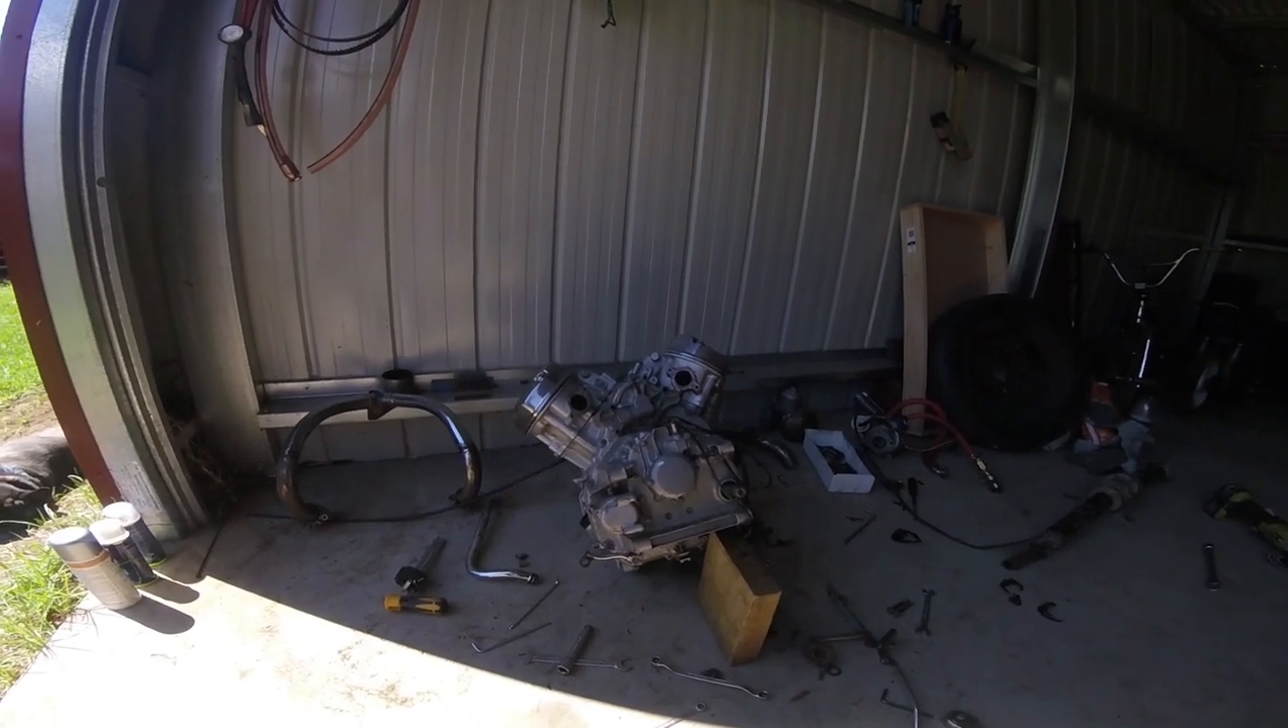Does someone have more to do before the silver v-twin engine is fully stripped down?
Yes.